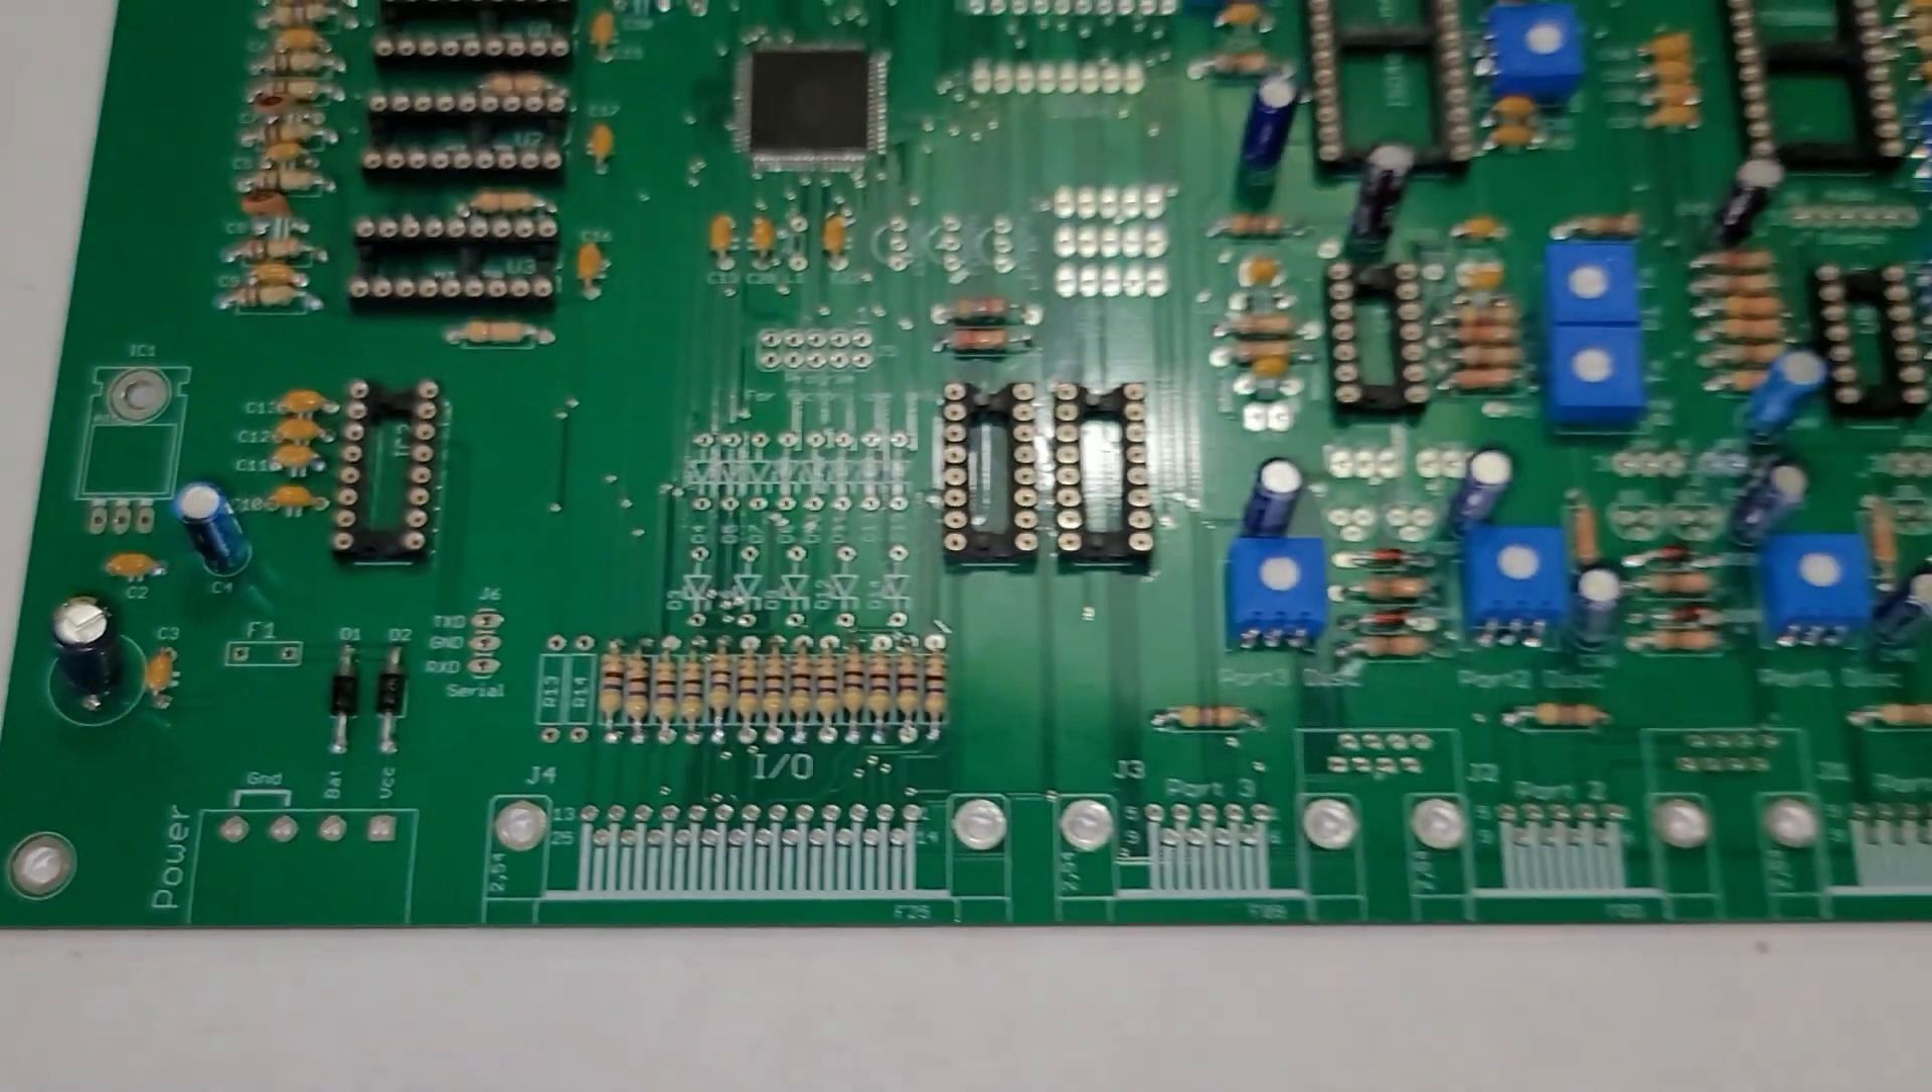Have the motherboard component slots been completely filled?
No.